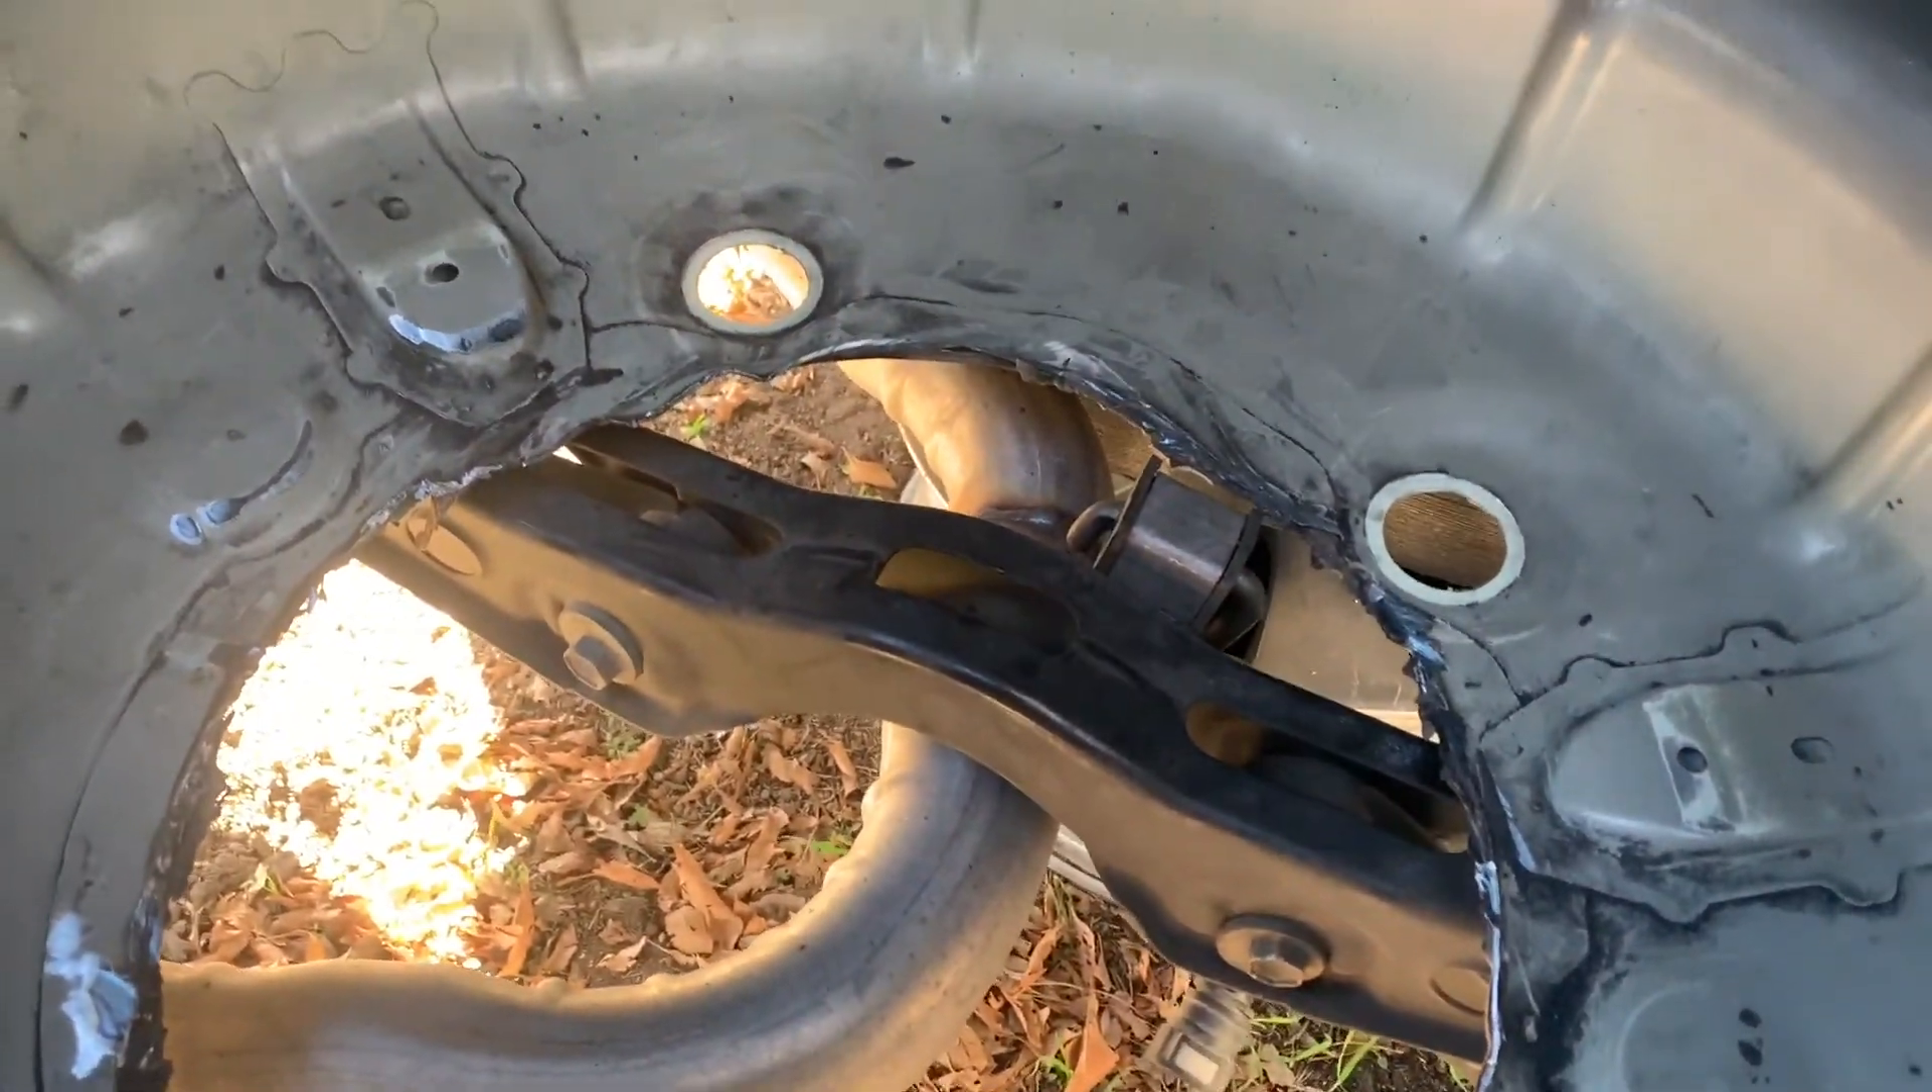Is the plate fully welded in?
No.